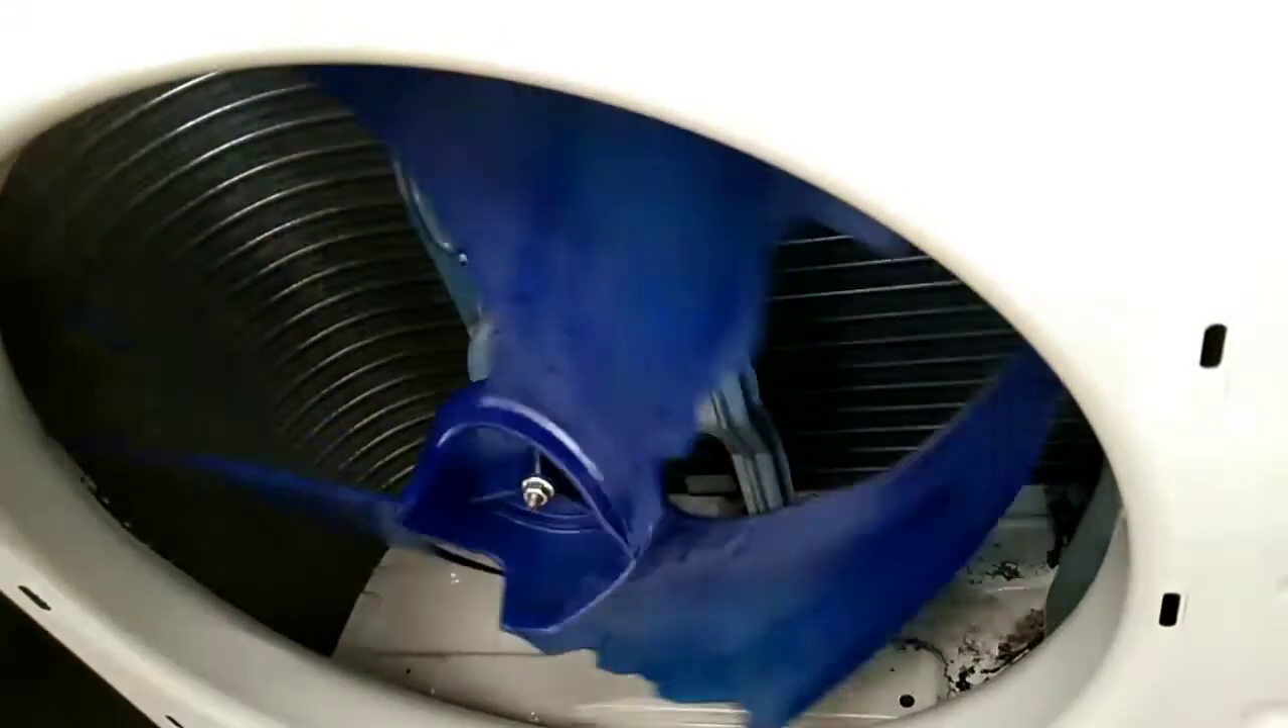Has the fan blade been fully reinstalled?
Yes.